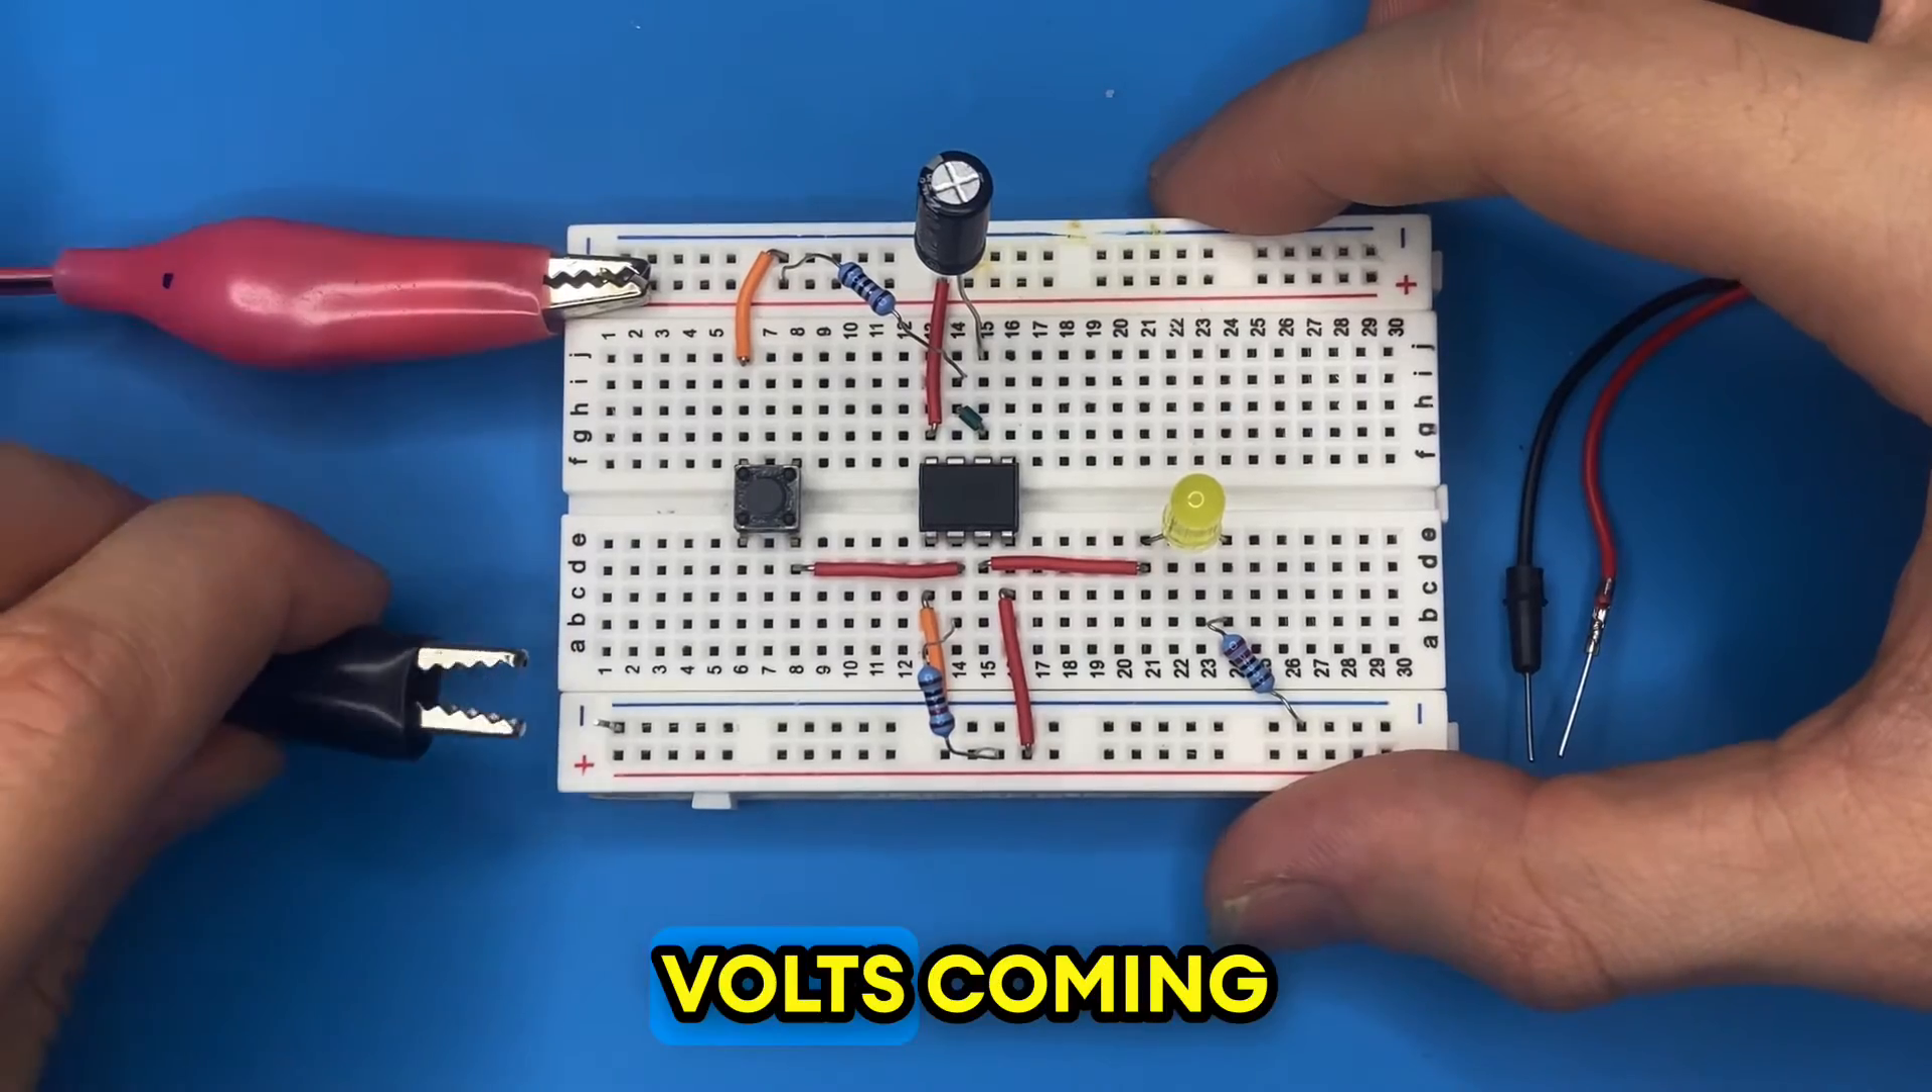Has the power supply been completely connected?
No.